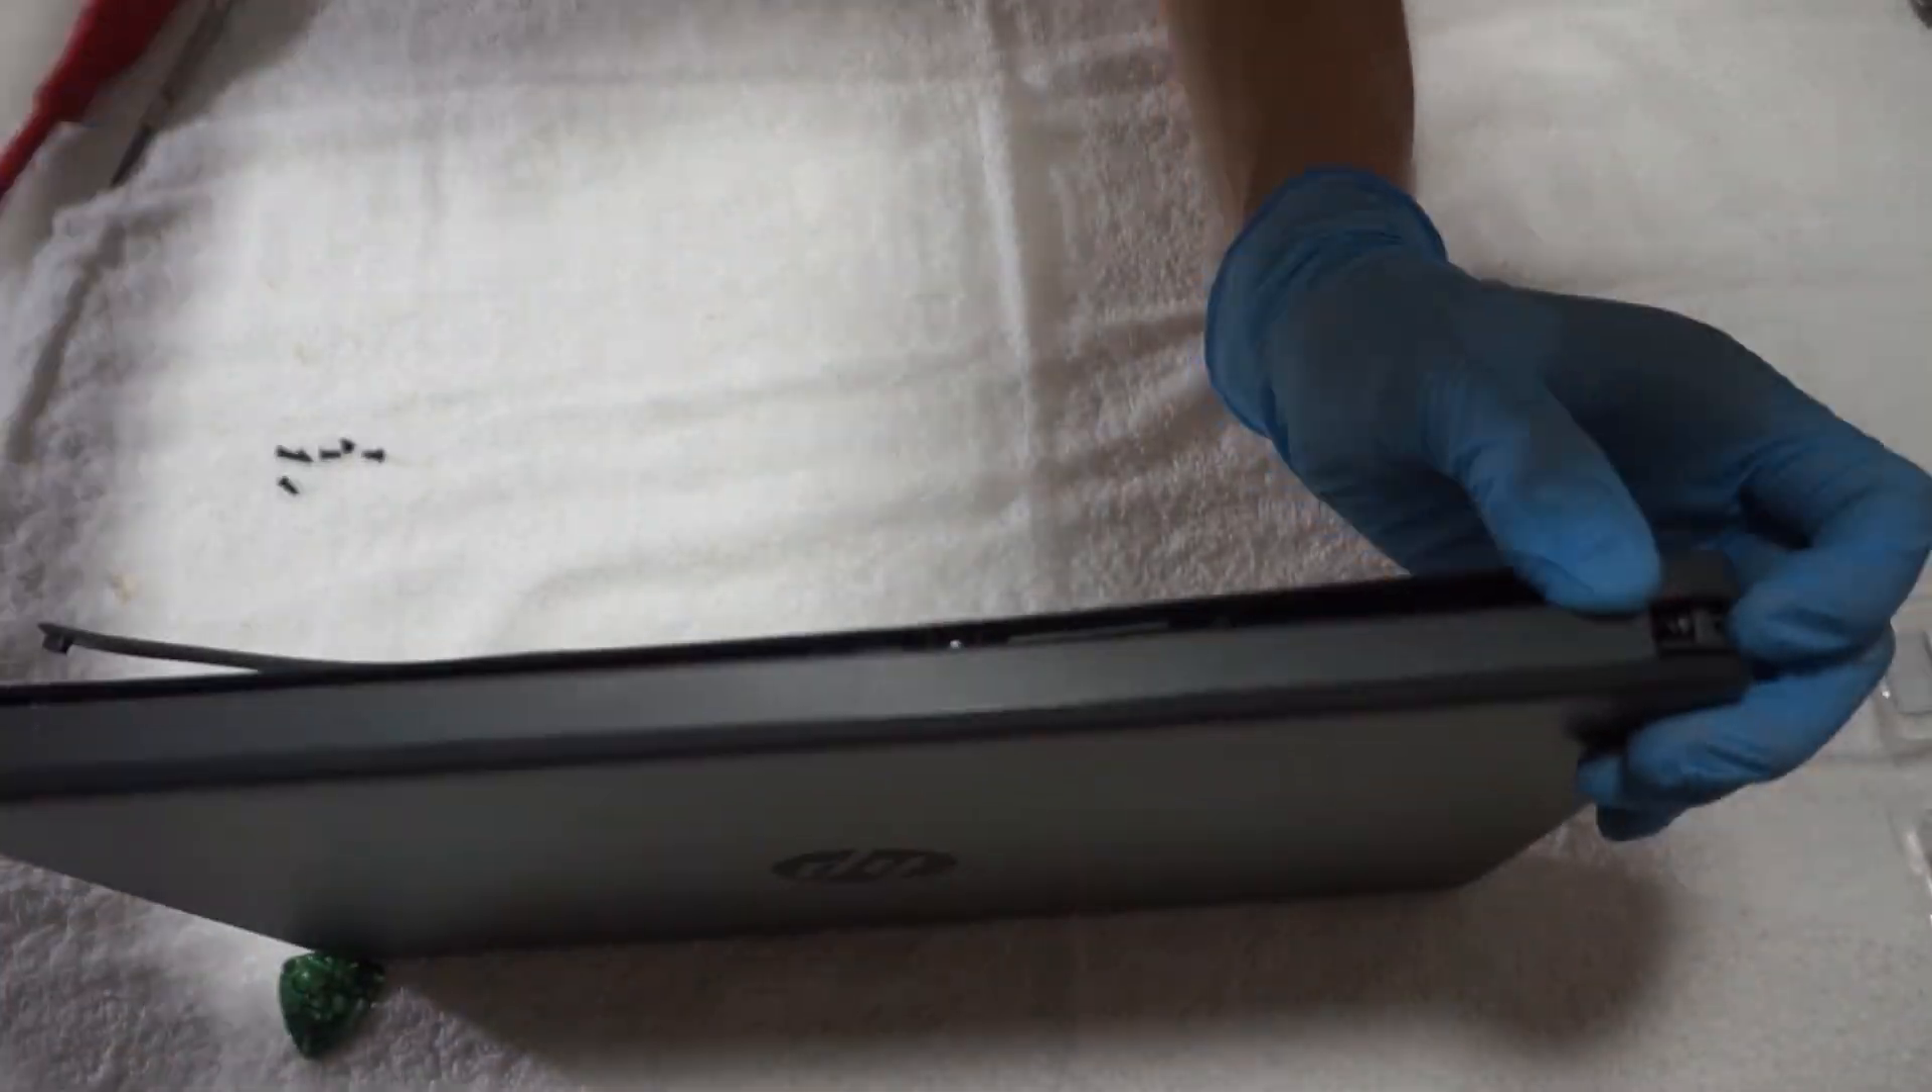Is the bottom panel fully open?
No.